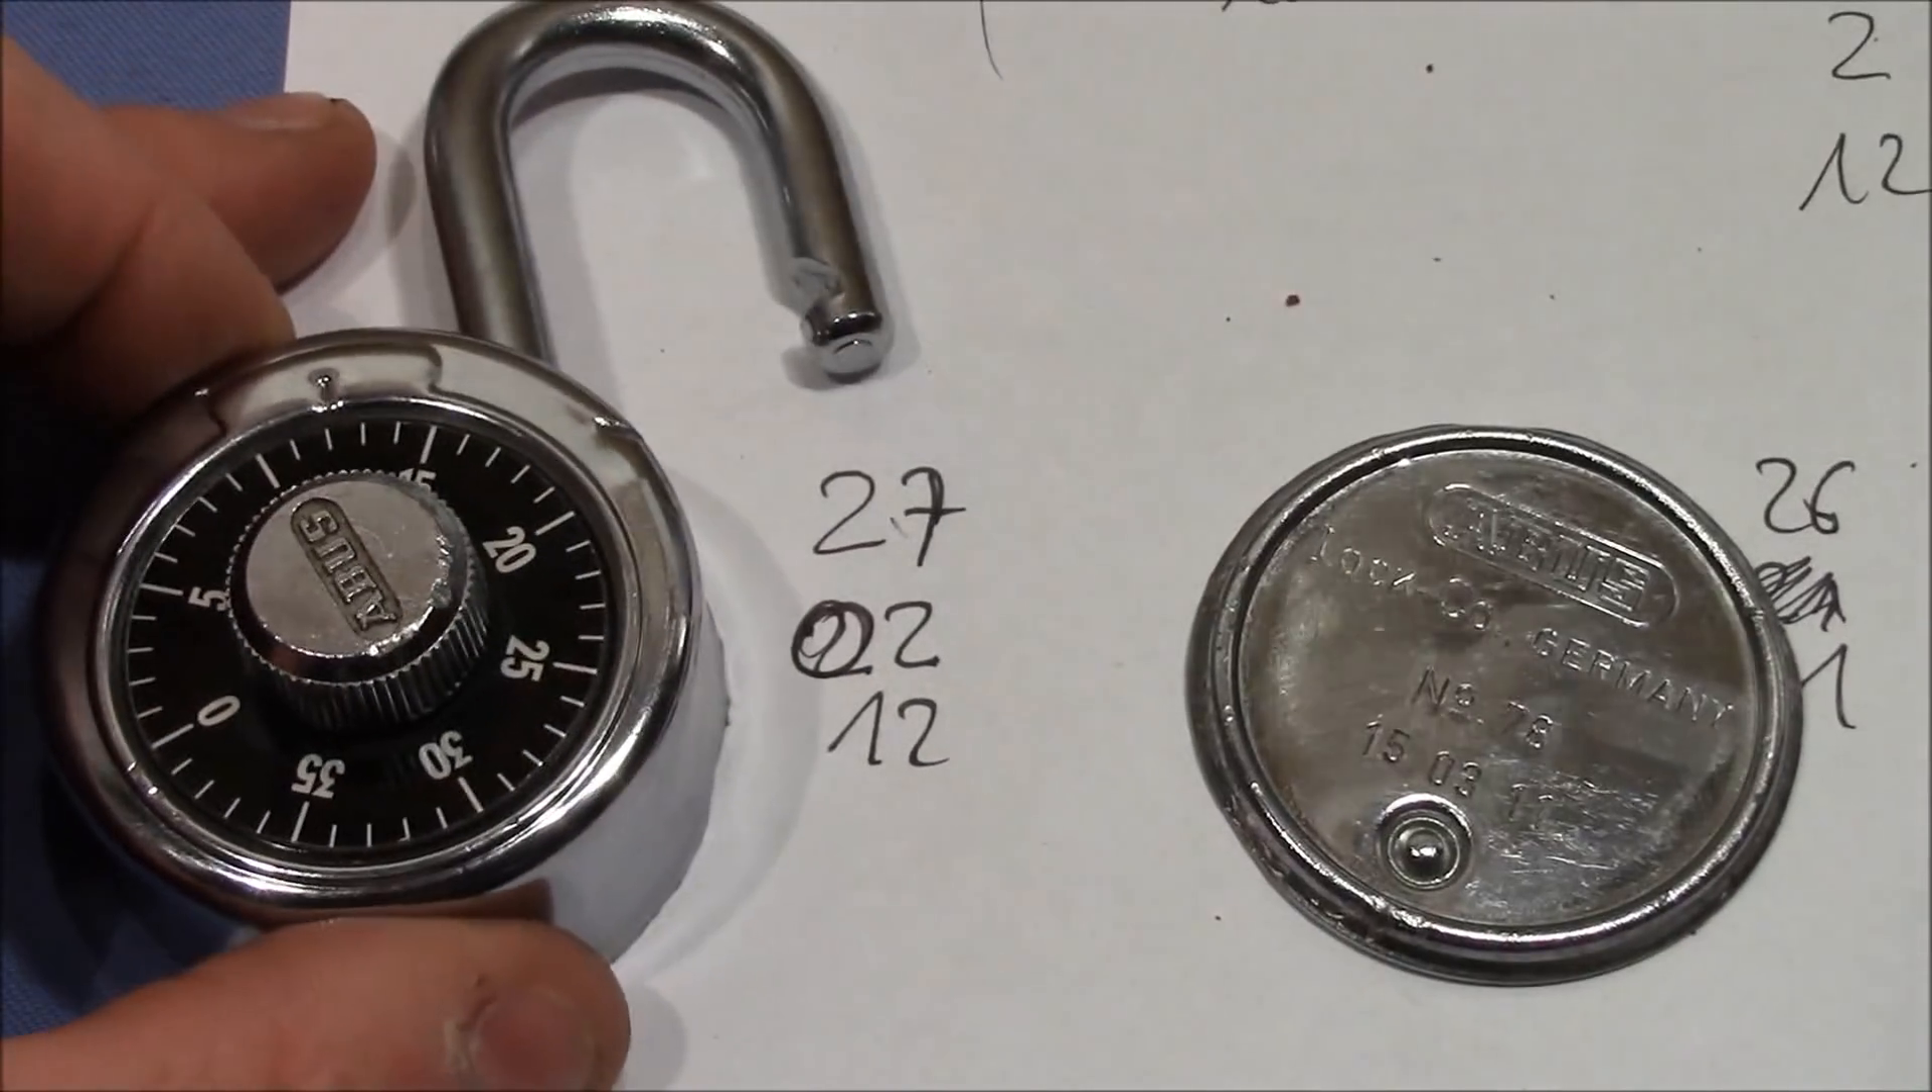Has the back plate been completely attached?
No.